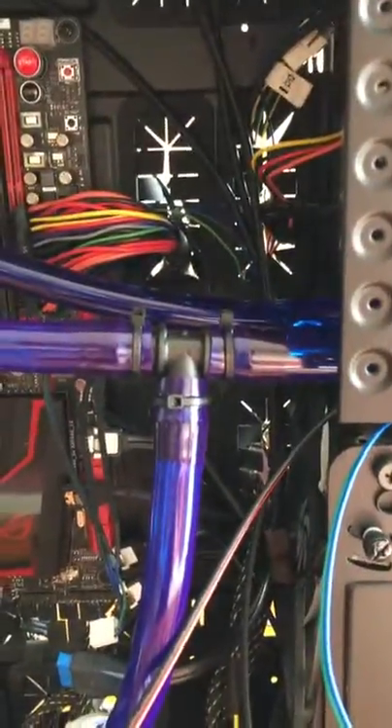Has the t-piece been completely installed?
Yes.